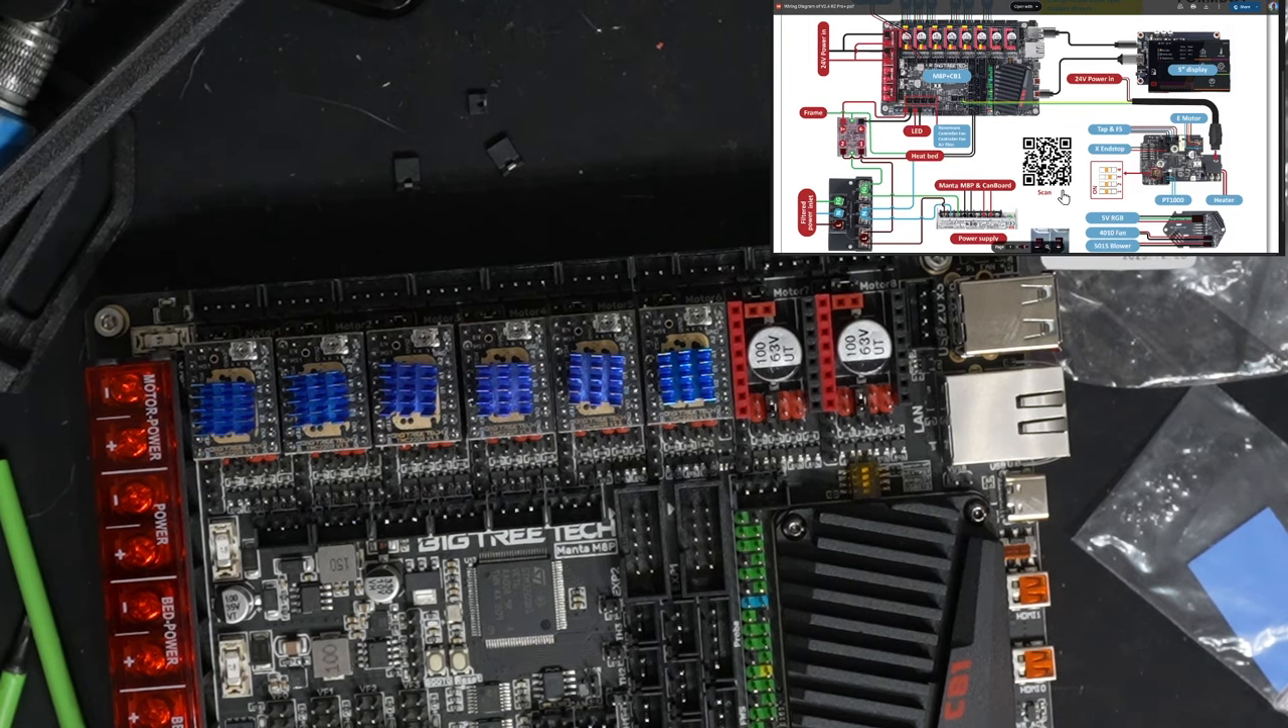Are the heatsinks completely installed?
Yes.